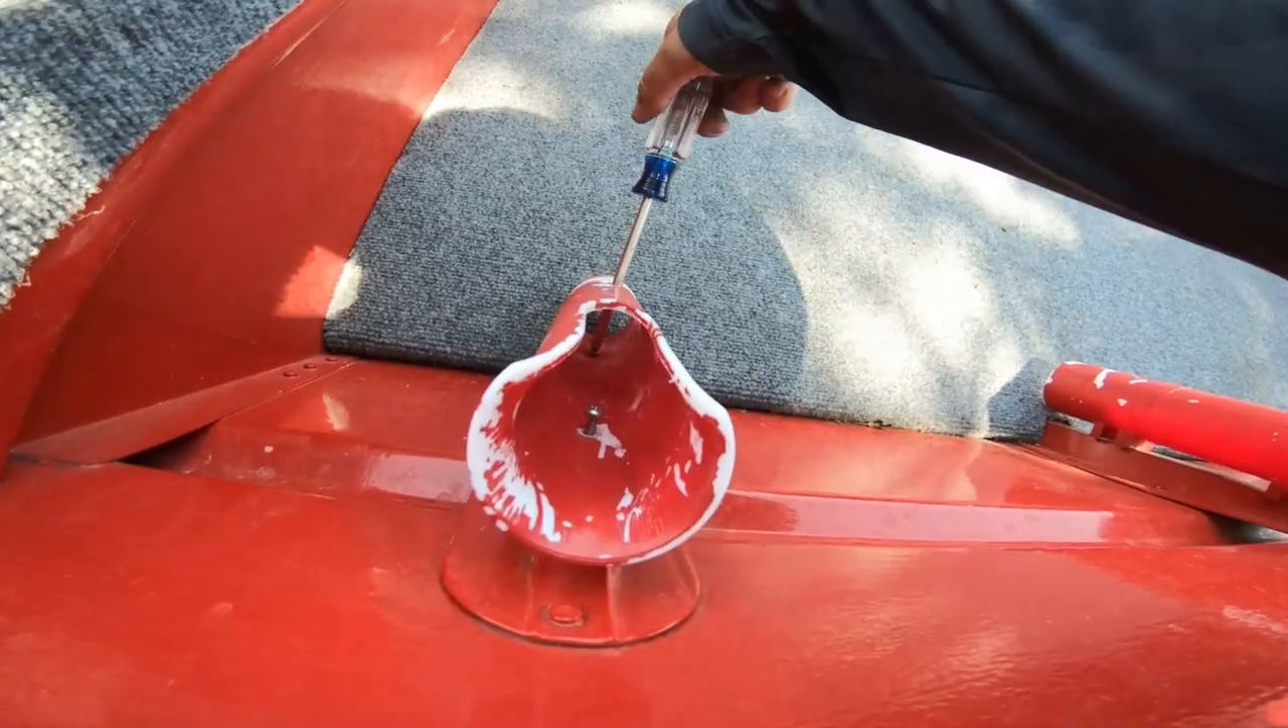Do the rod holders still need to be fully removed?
Yes.